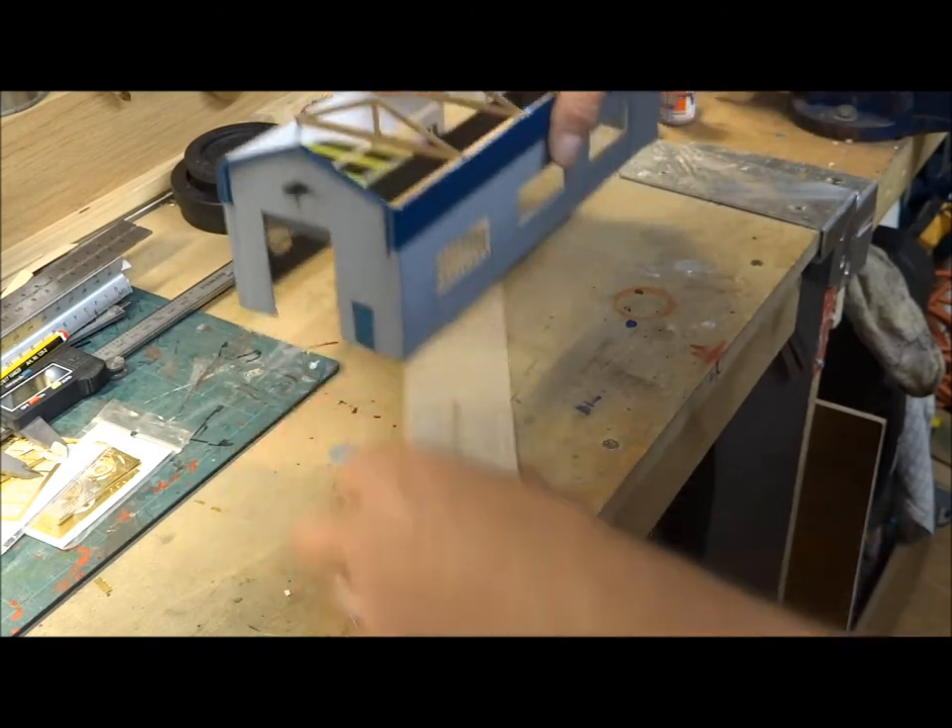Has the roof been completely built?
No.